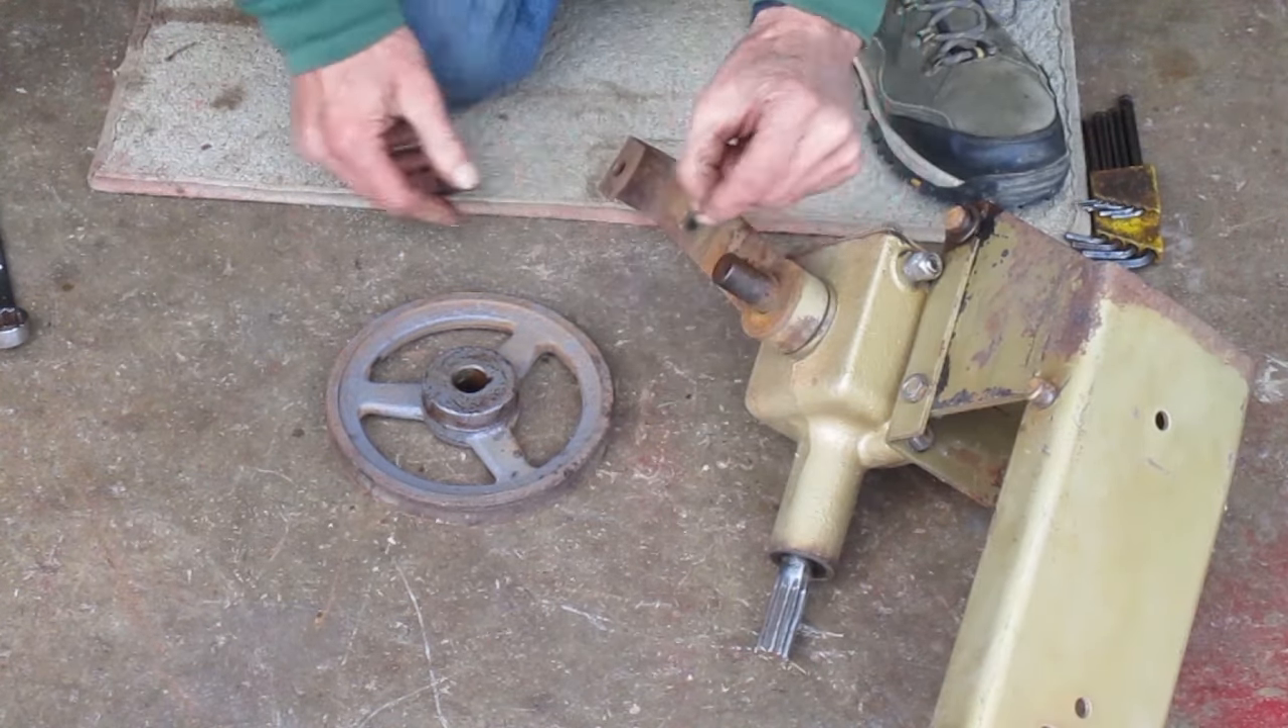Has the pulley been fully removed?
Yes.